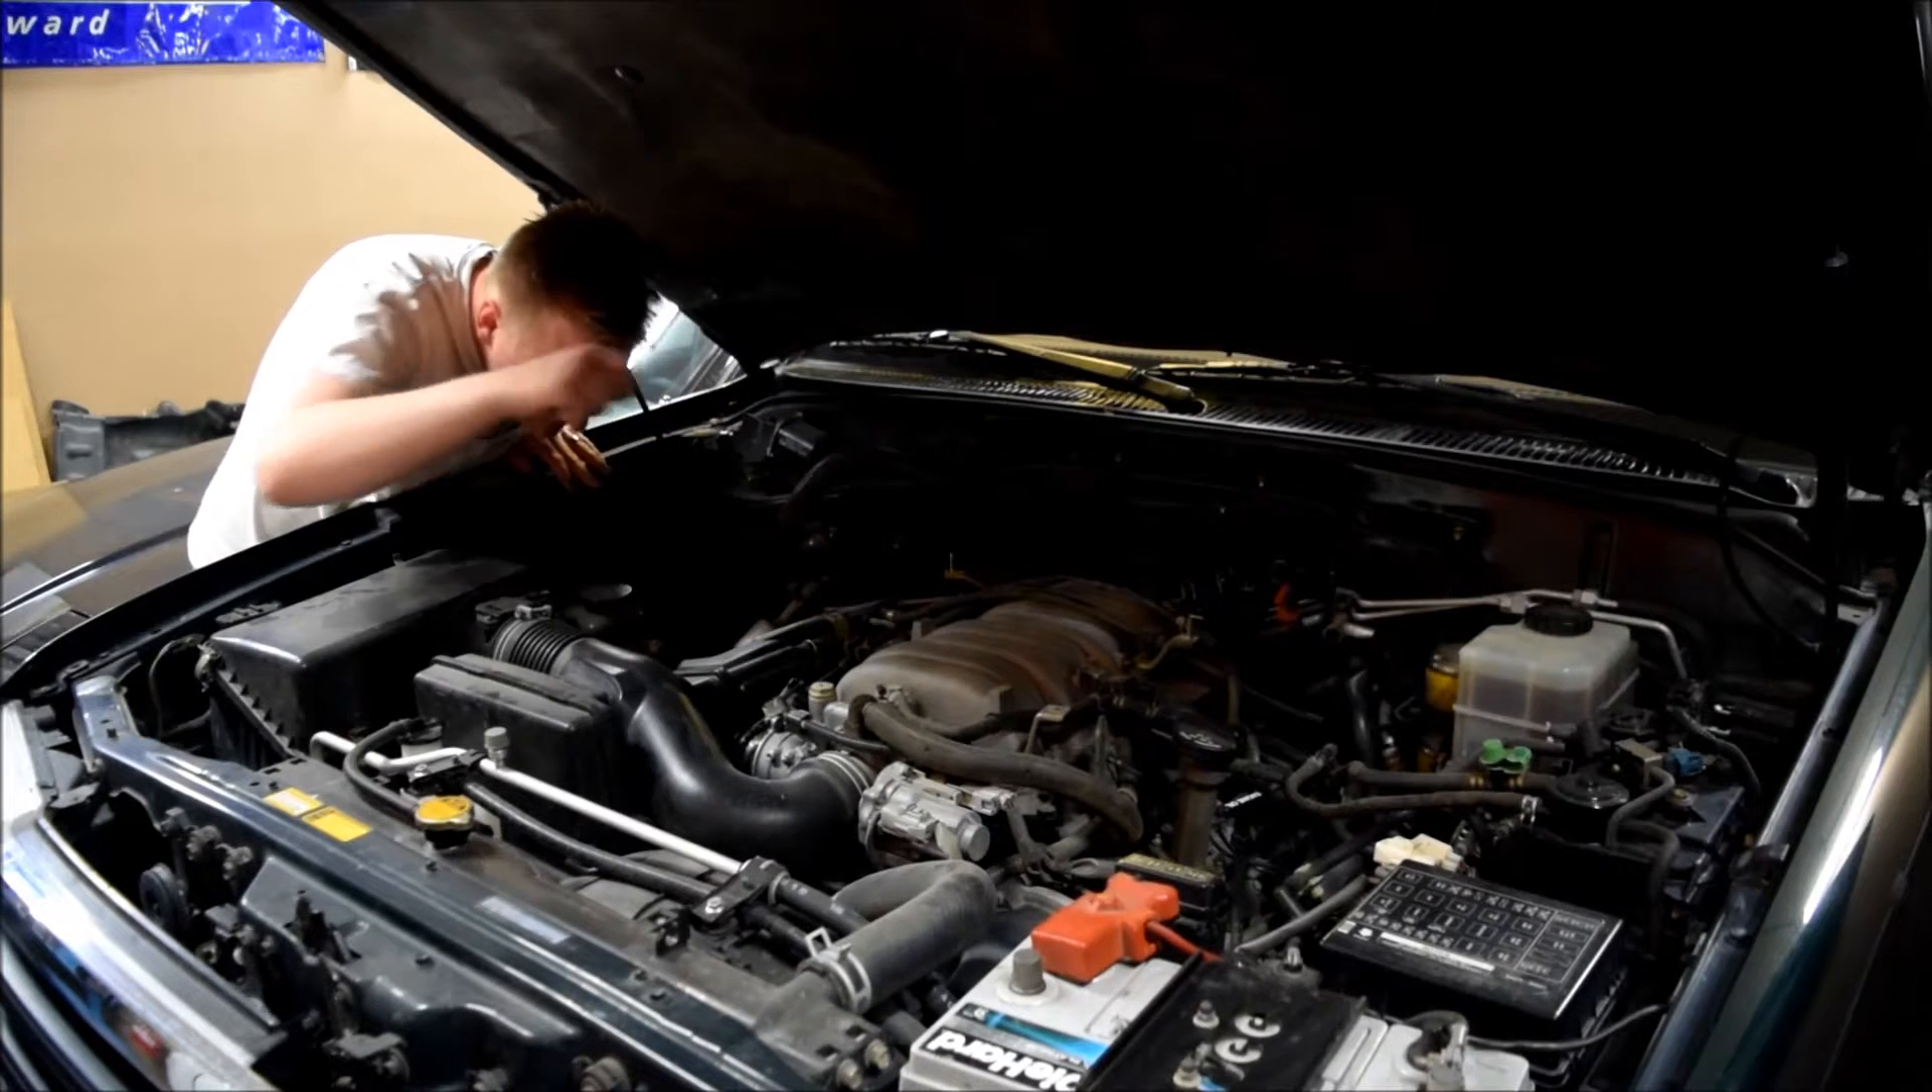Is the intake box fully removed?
No.